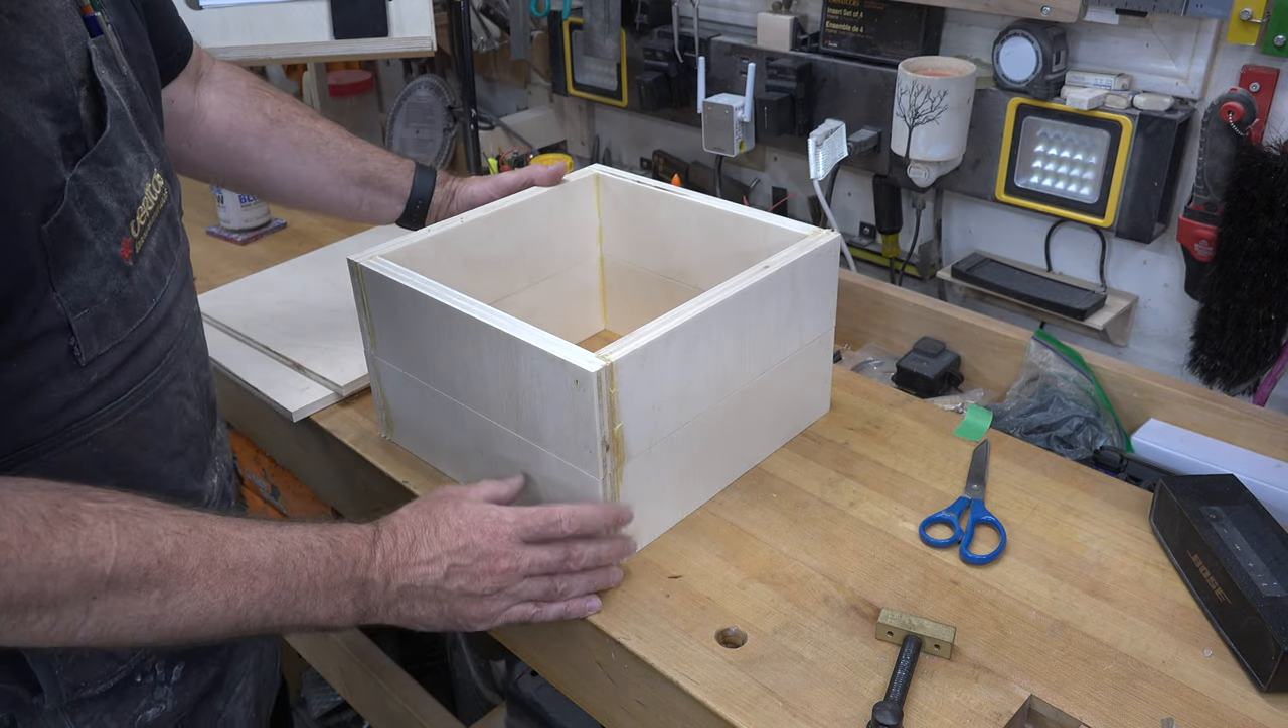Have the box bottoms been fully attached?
No.